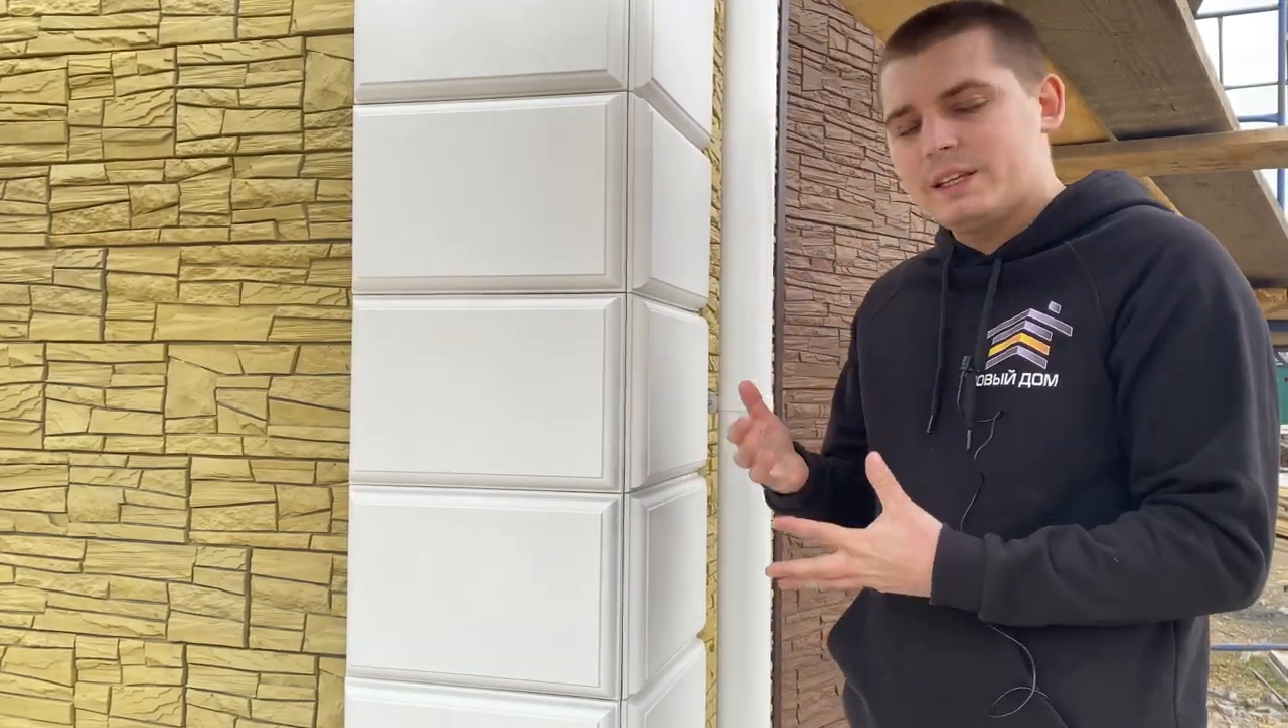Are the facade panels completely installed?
Yes.